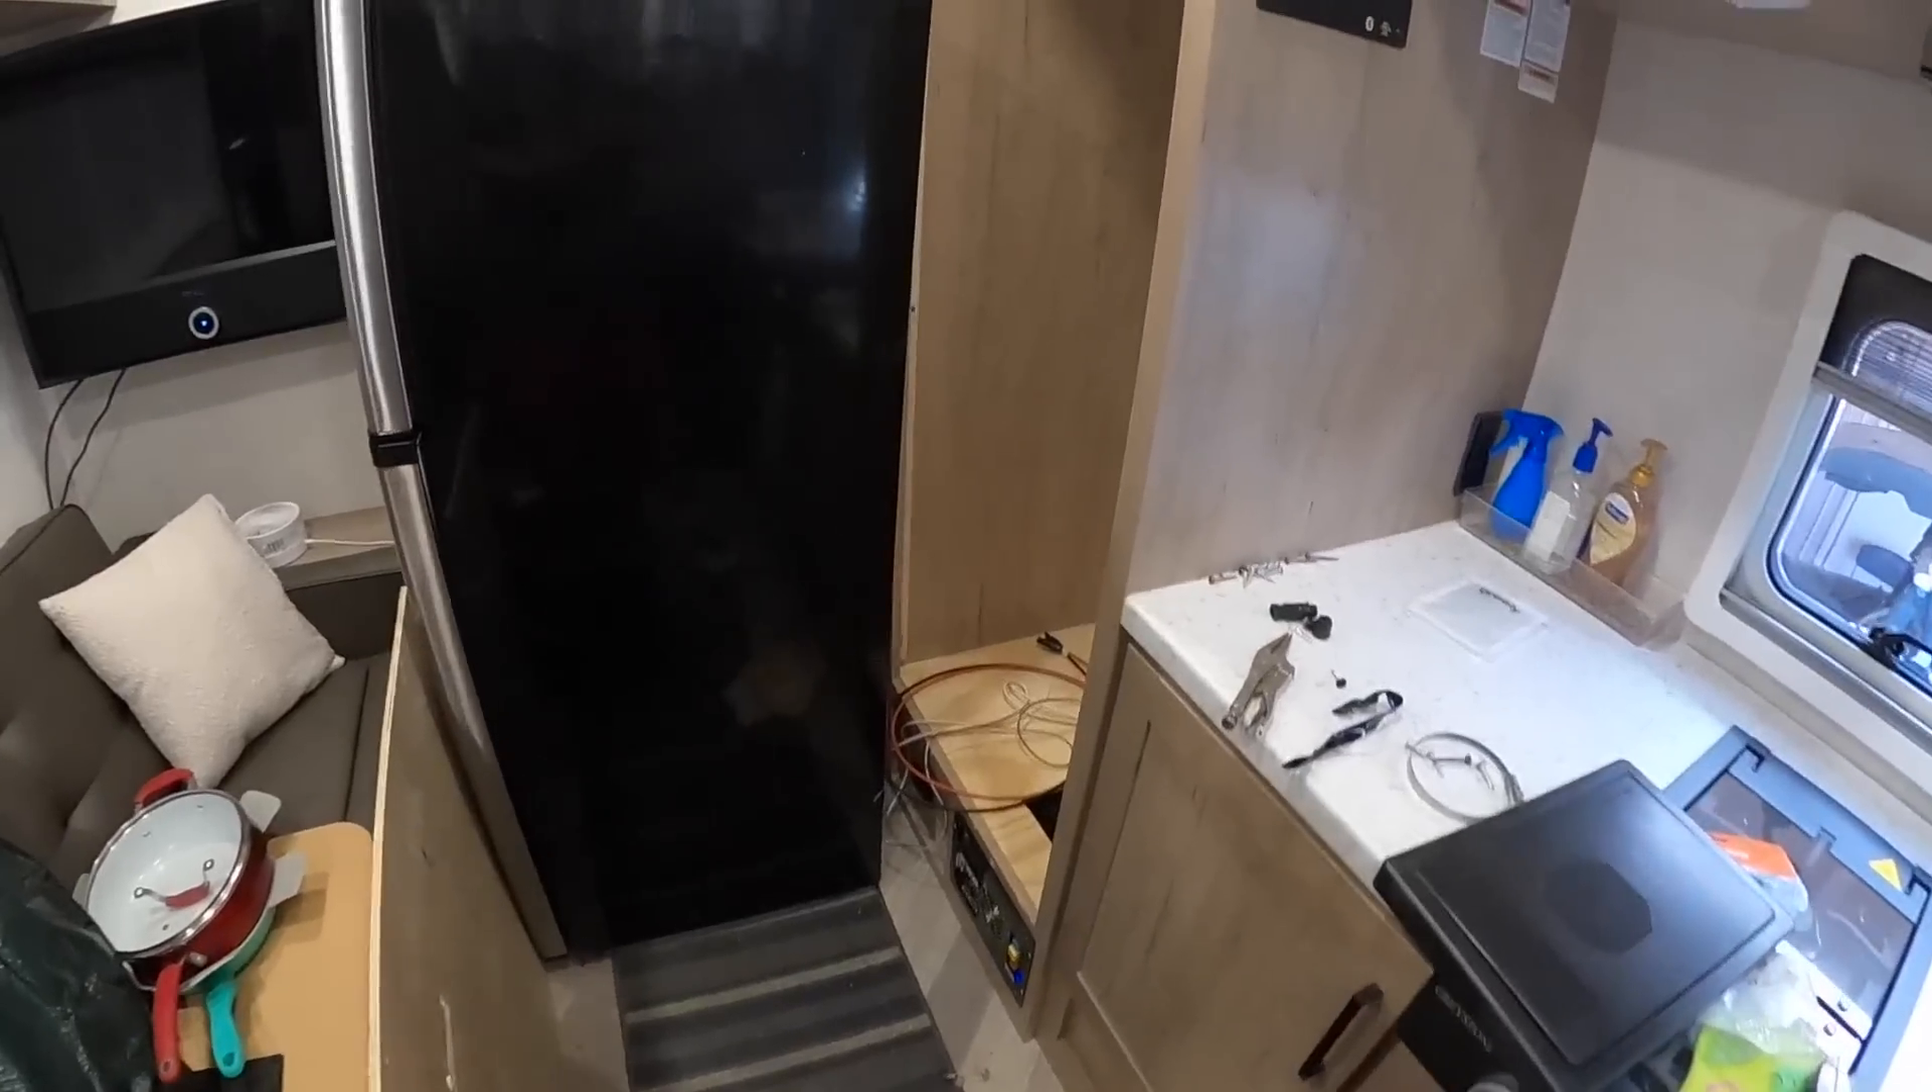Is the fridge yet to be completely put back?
Yes.